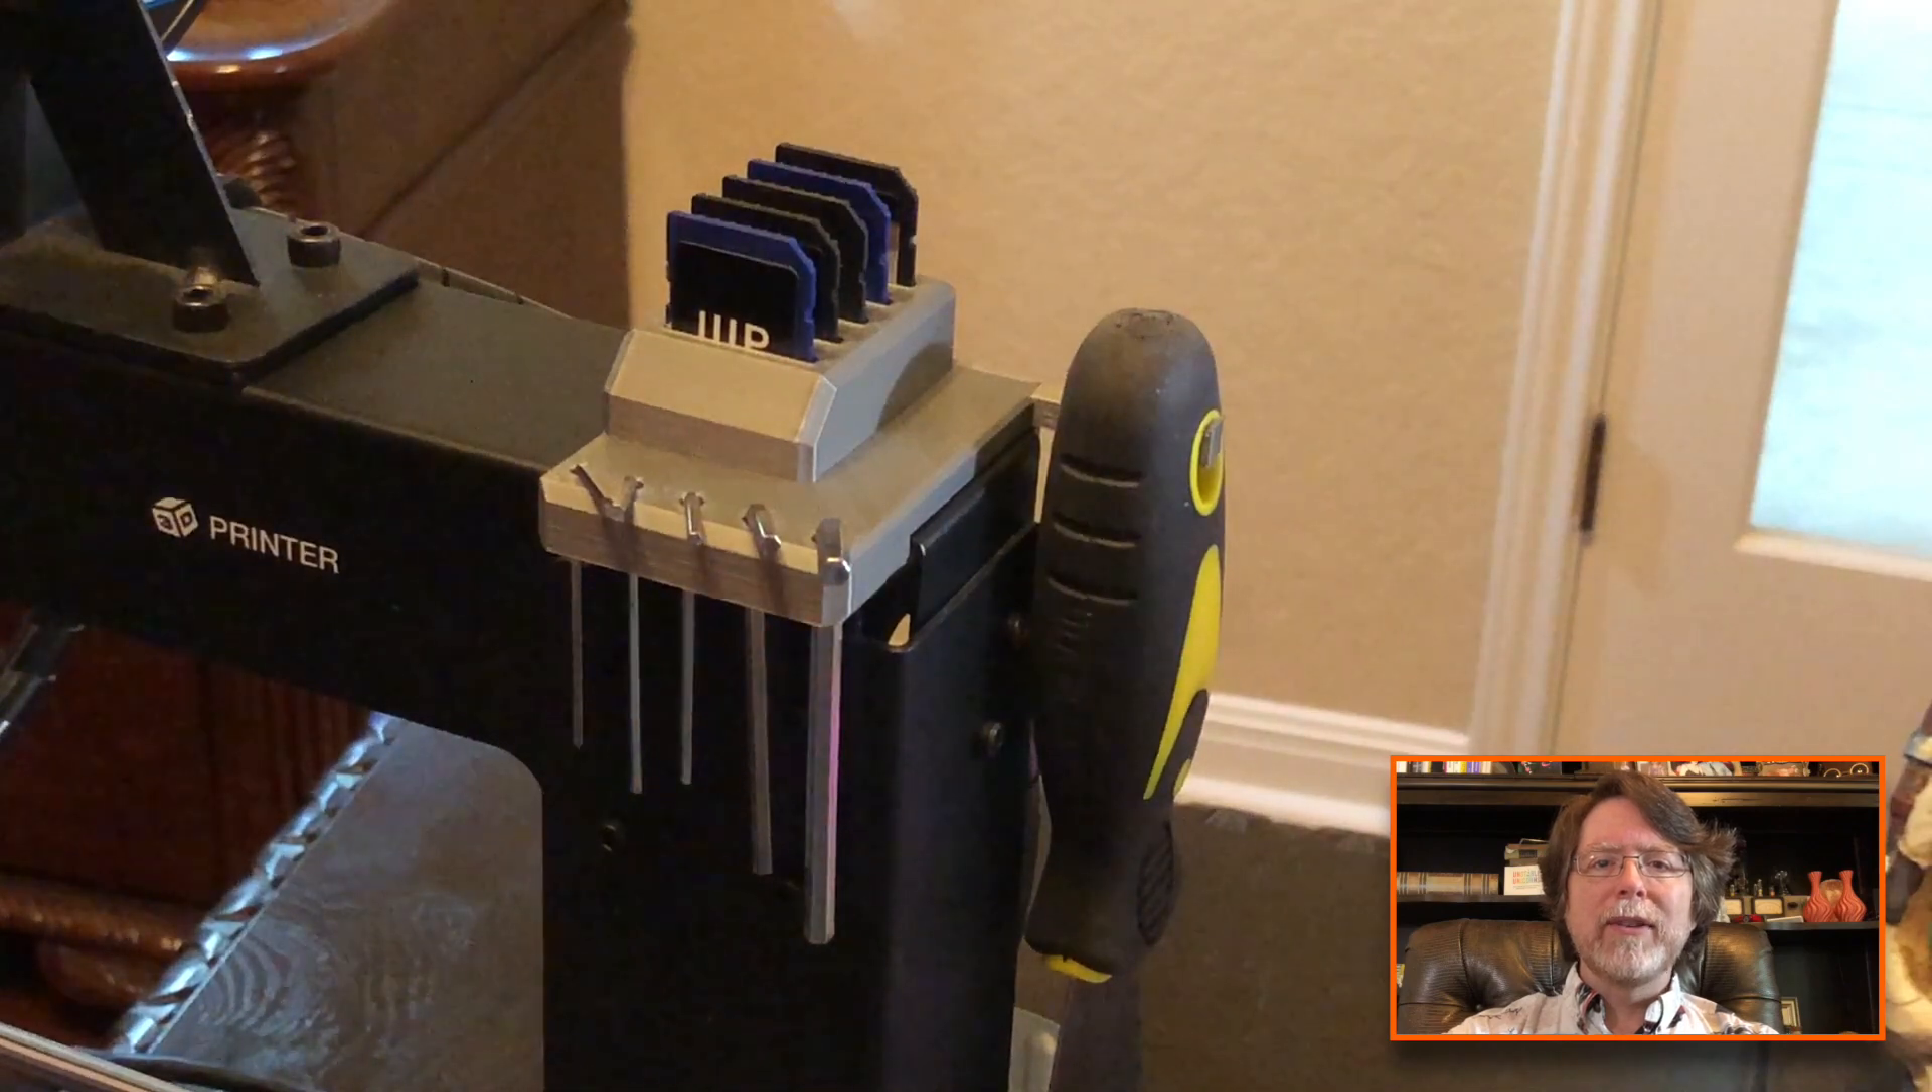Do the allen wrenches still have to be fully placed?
No.